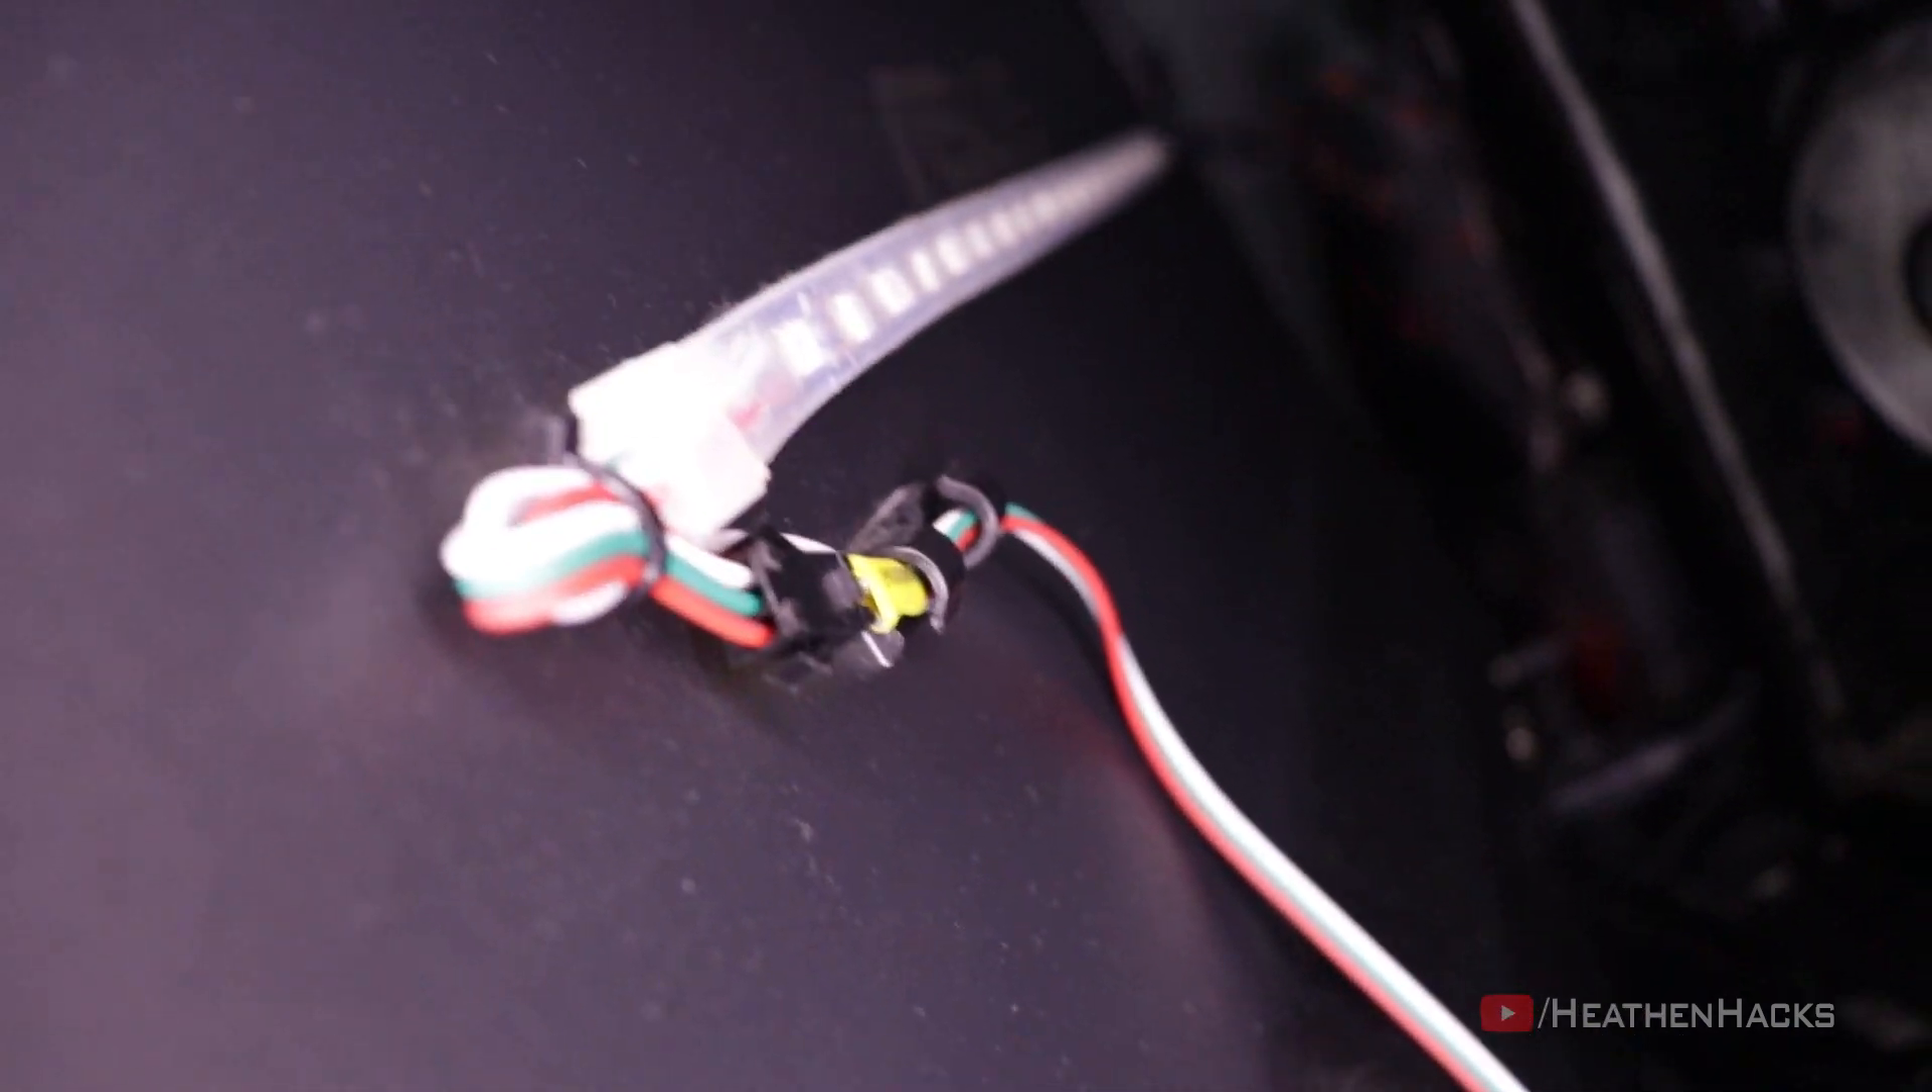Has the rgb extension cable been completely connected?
Yes.